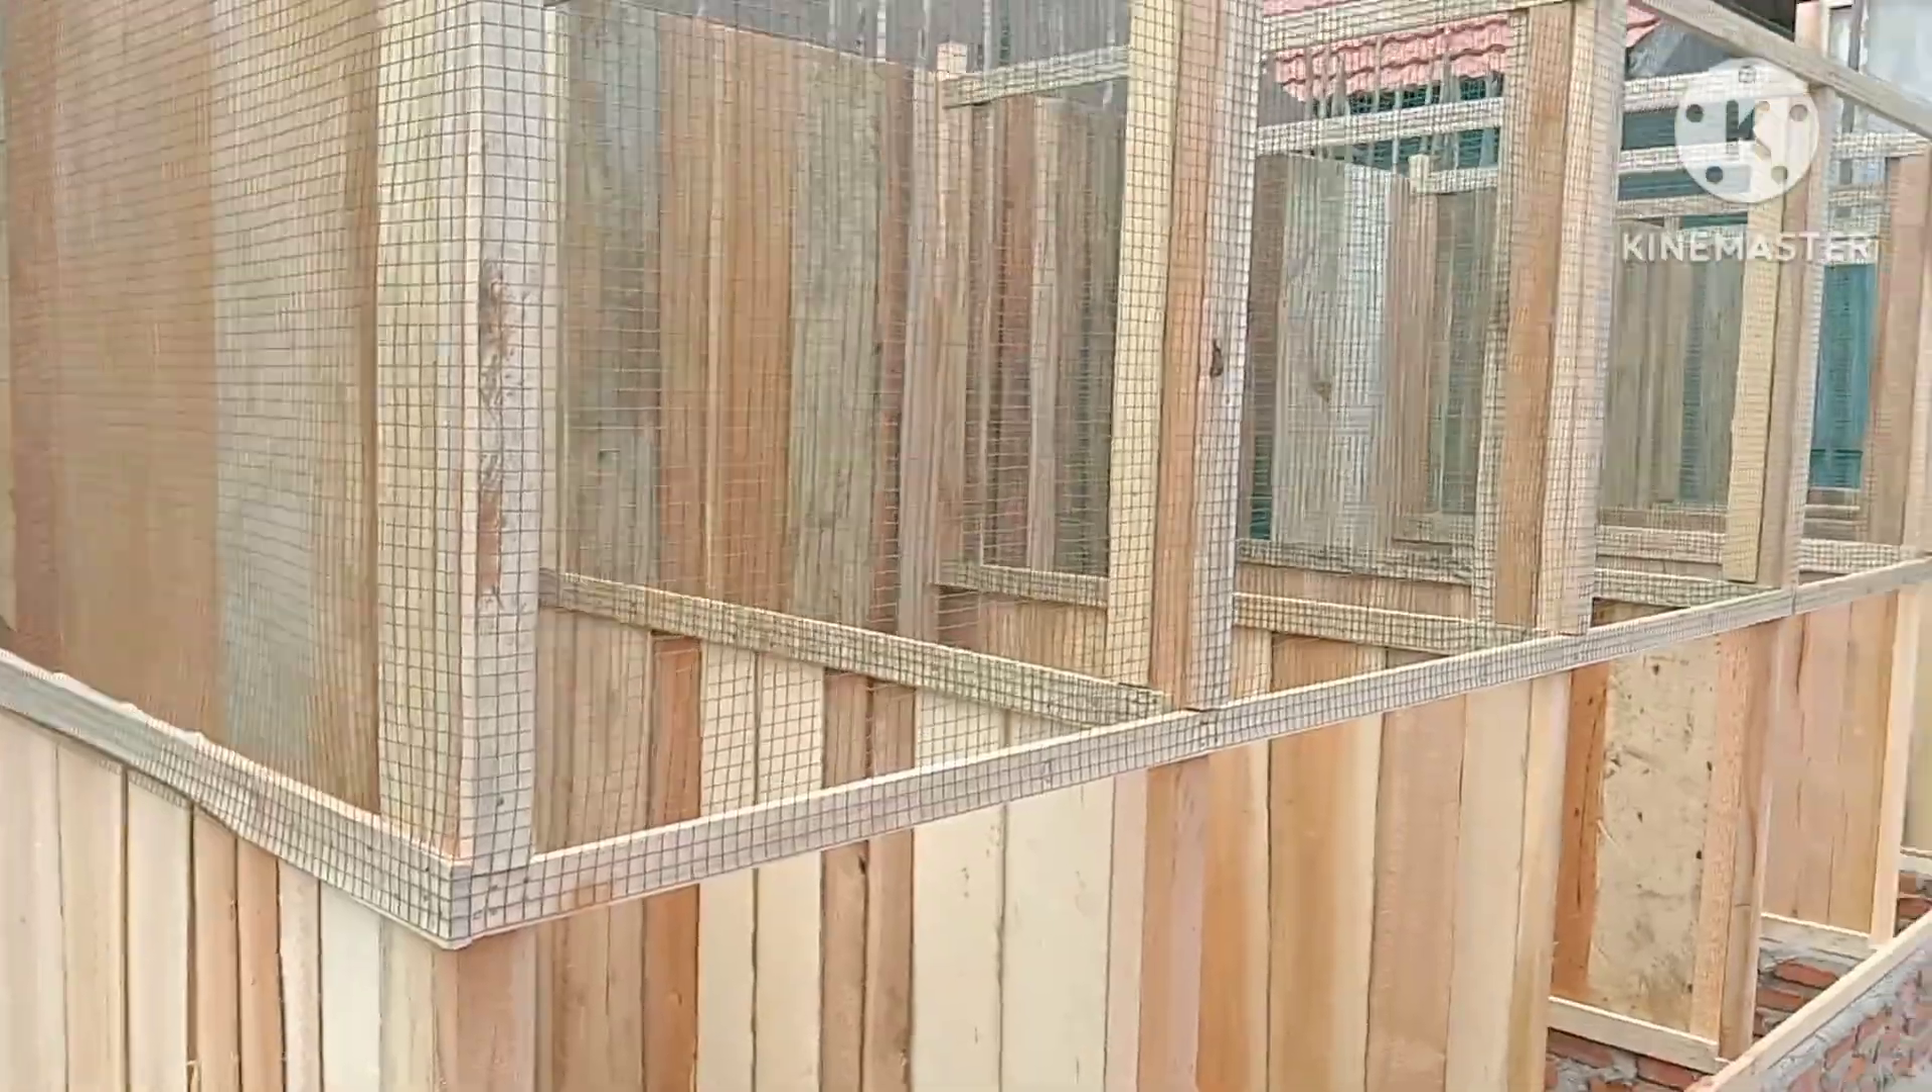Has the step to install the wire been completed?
Yes.